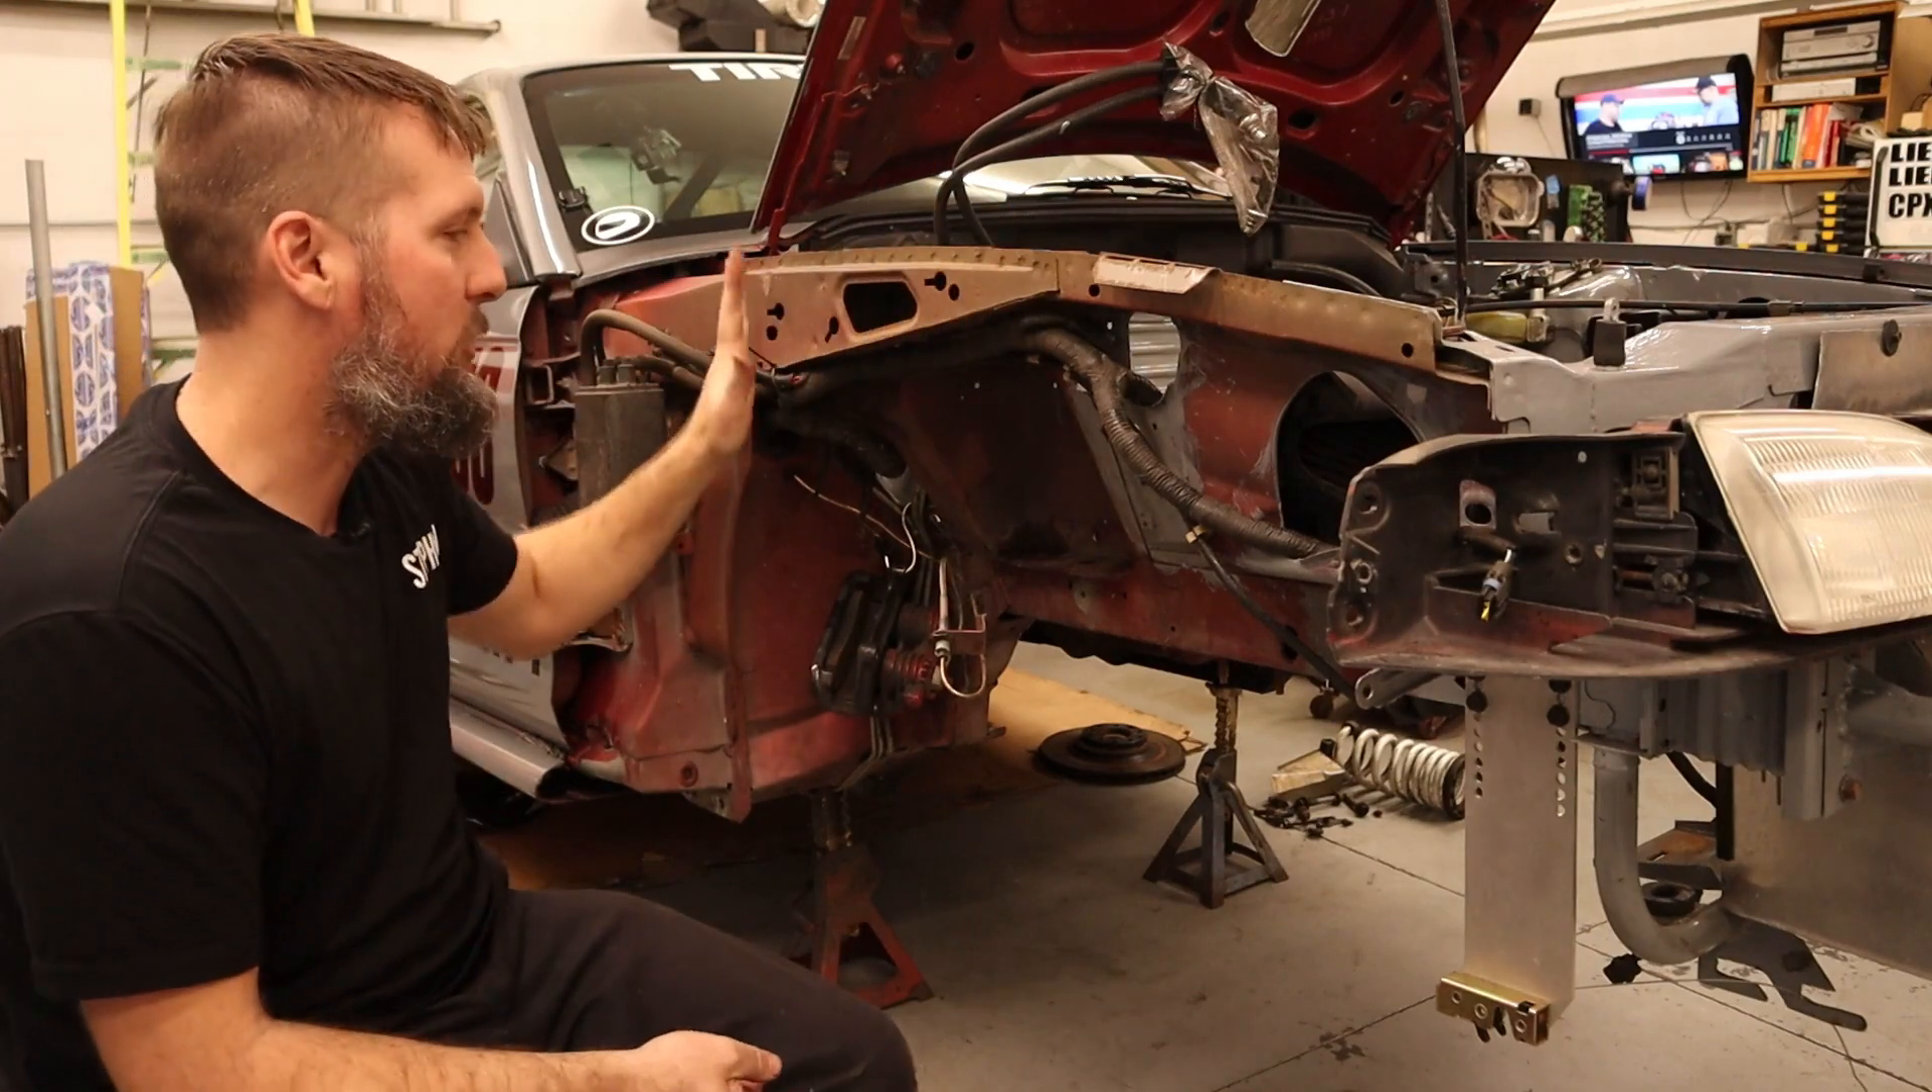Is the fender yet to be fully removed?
No.